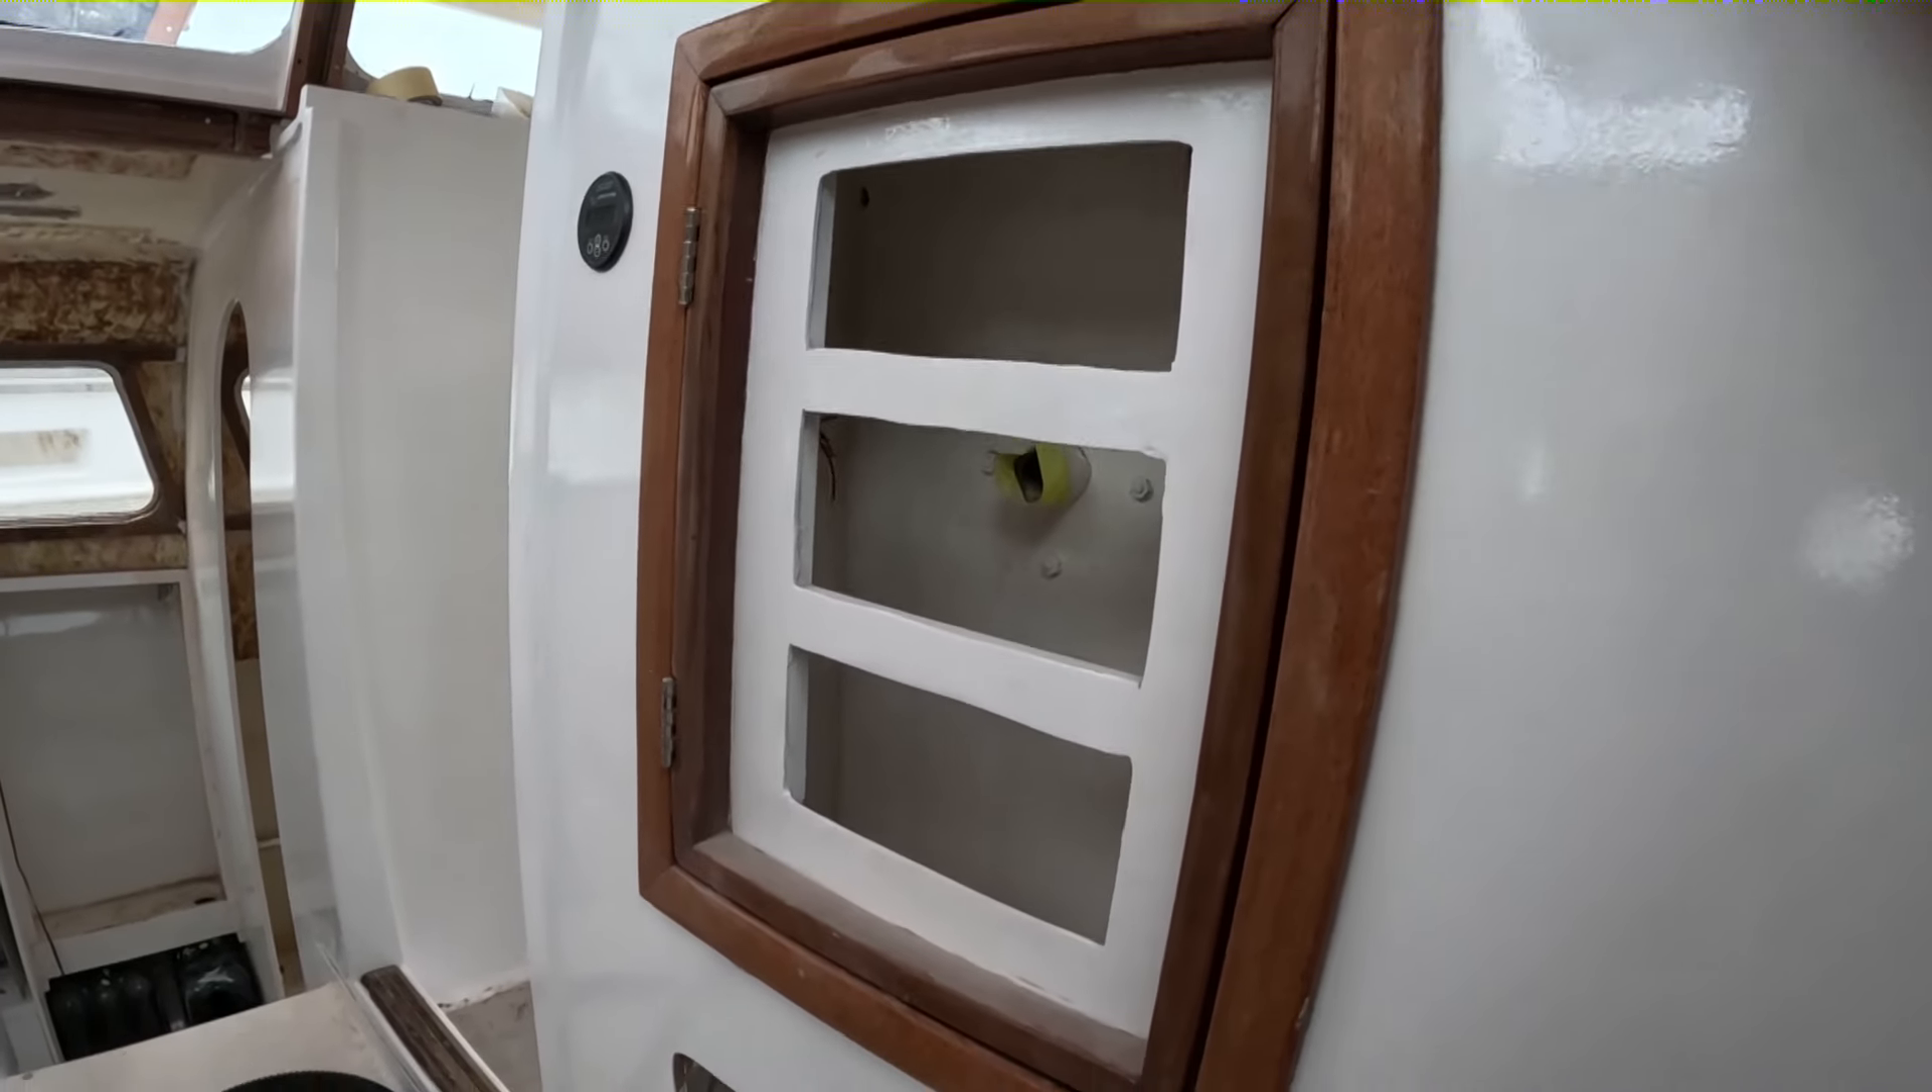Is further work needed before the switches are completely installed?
Yes.